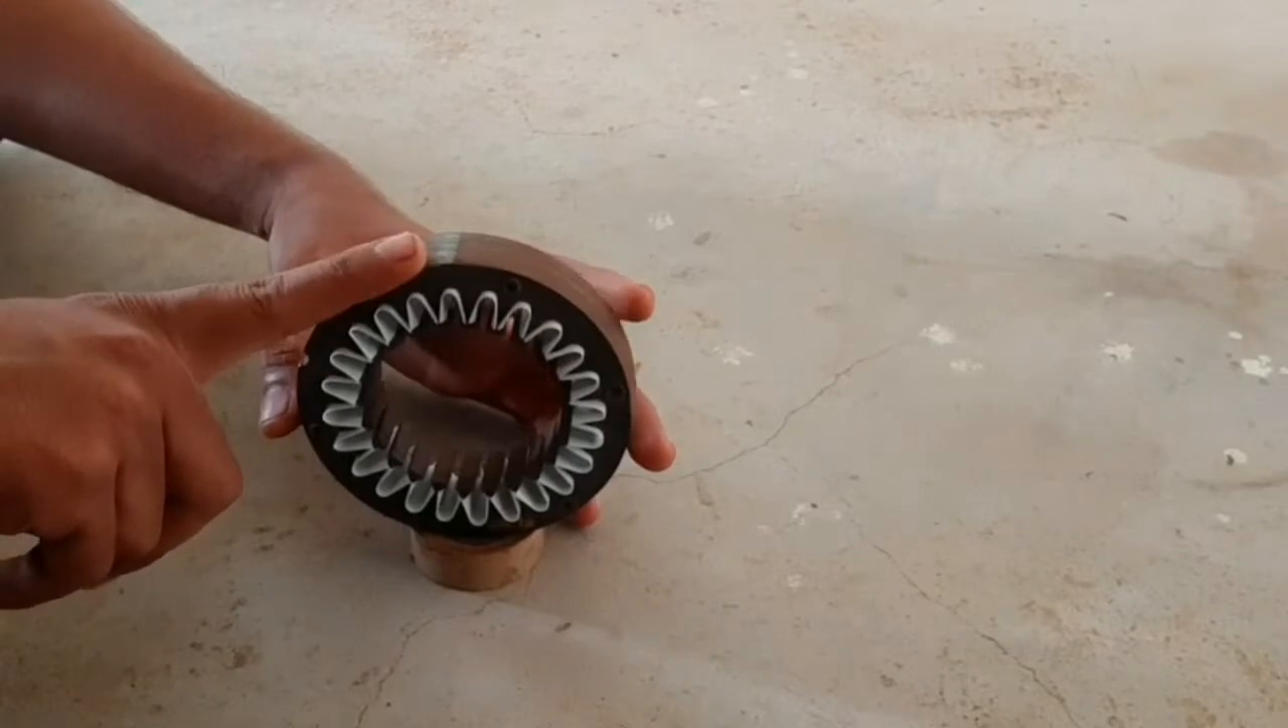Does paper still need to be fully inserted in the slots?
No.